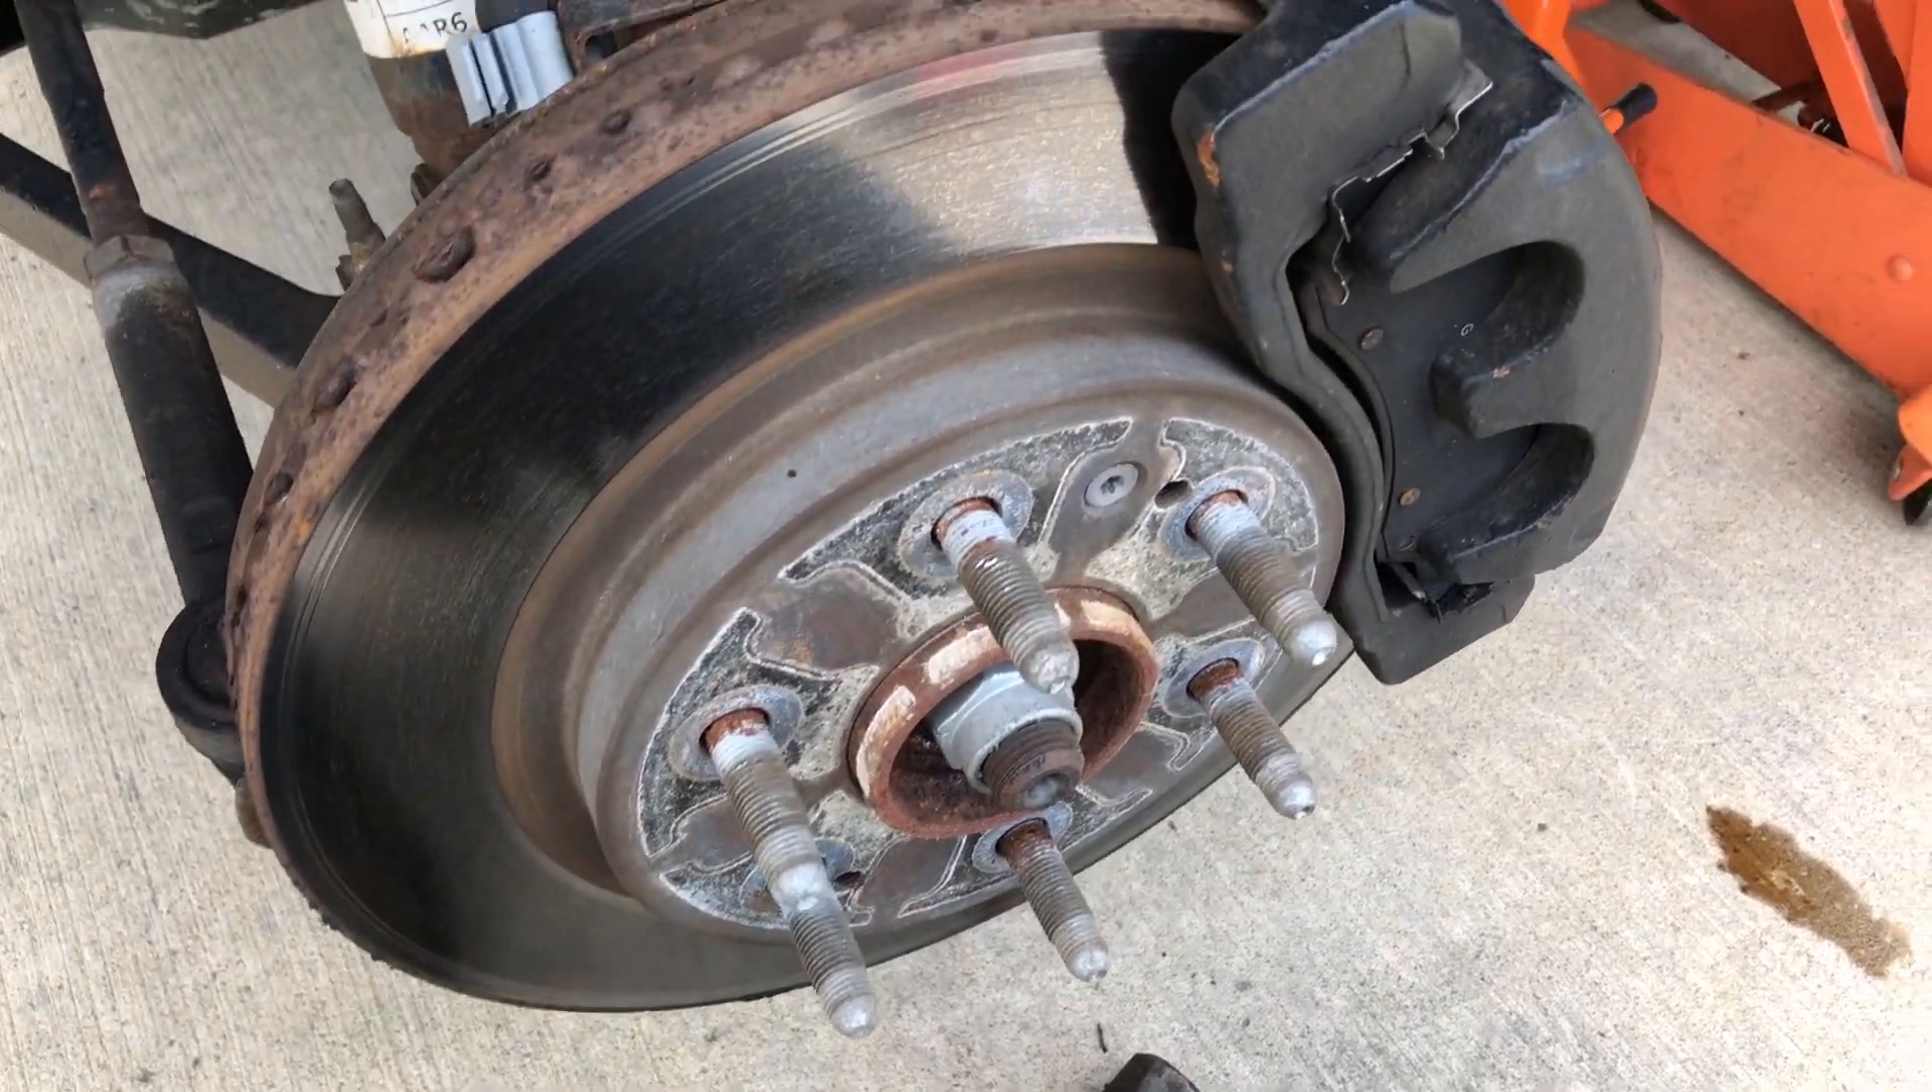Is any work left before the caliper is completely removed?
Yes.